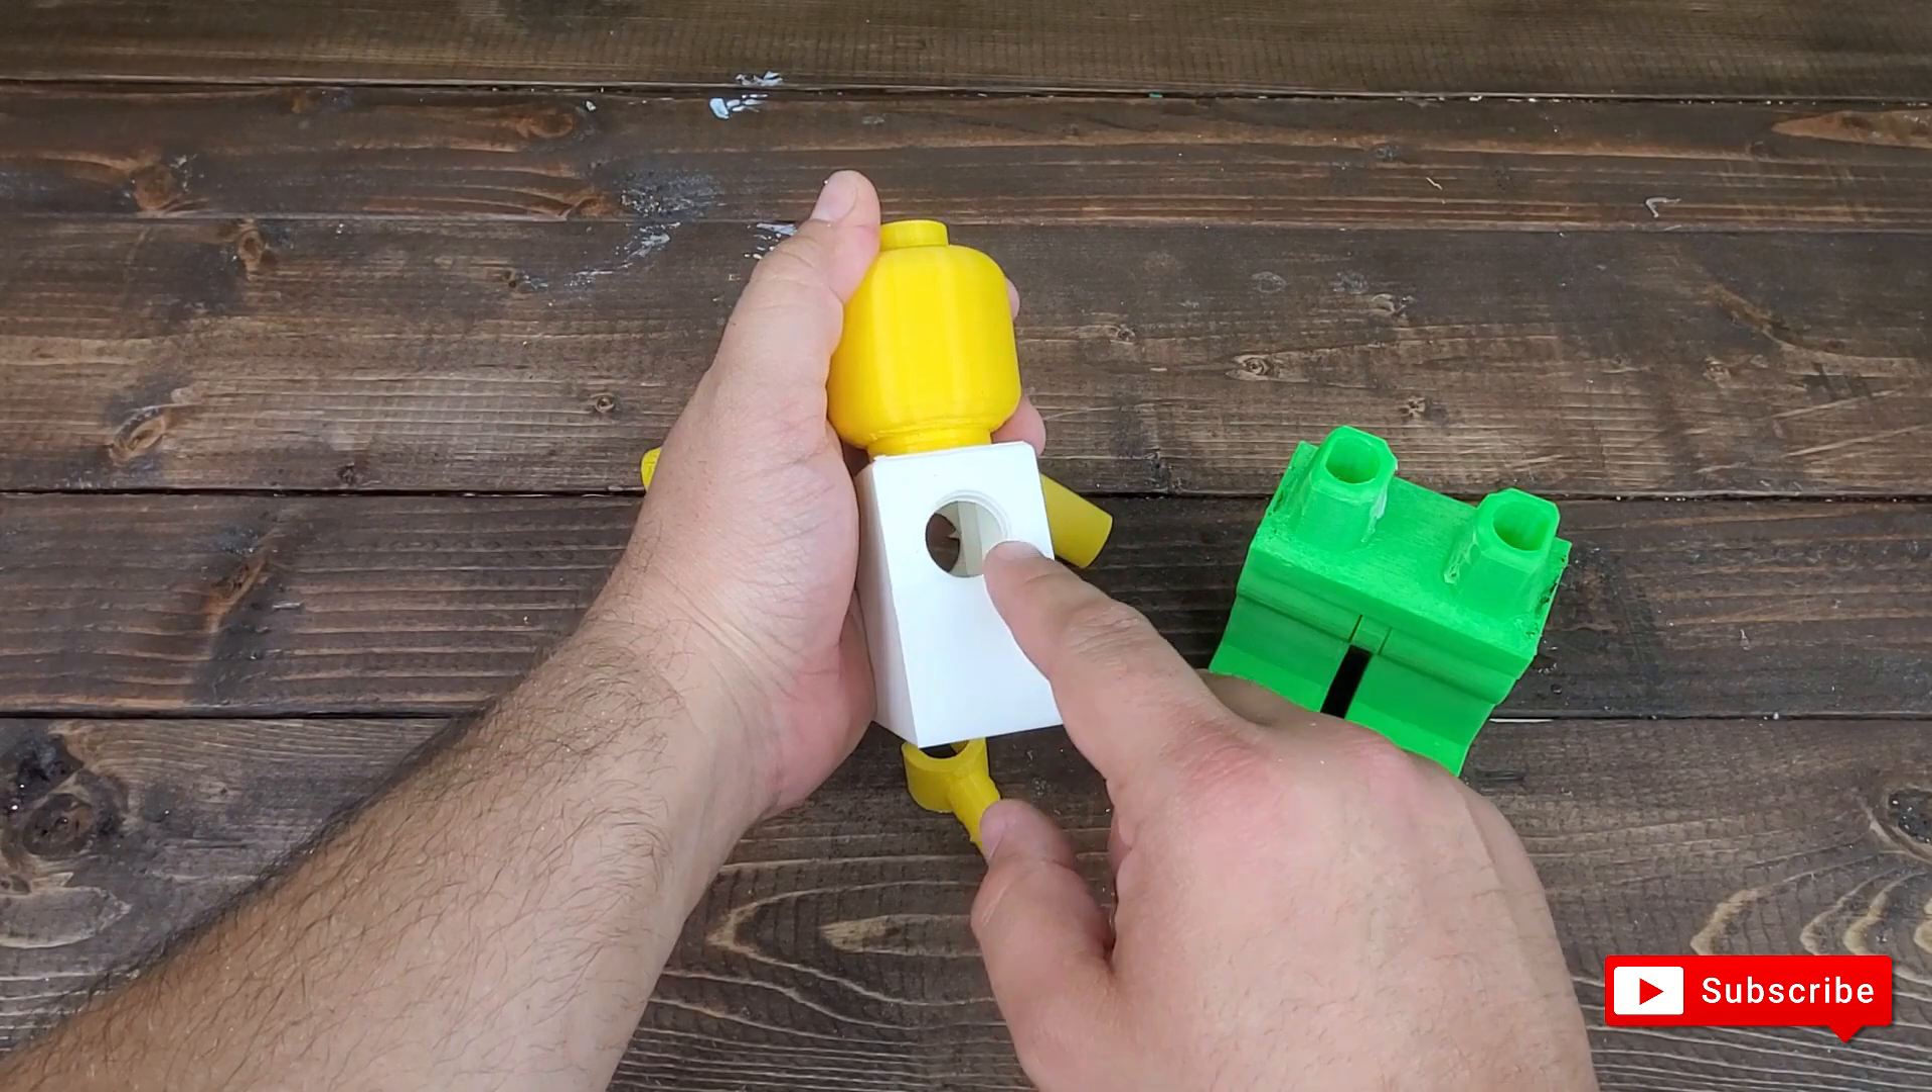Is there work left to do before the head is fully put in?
No.